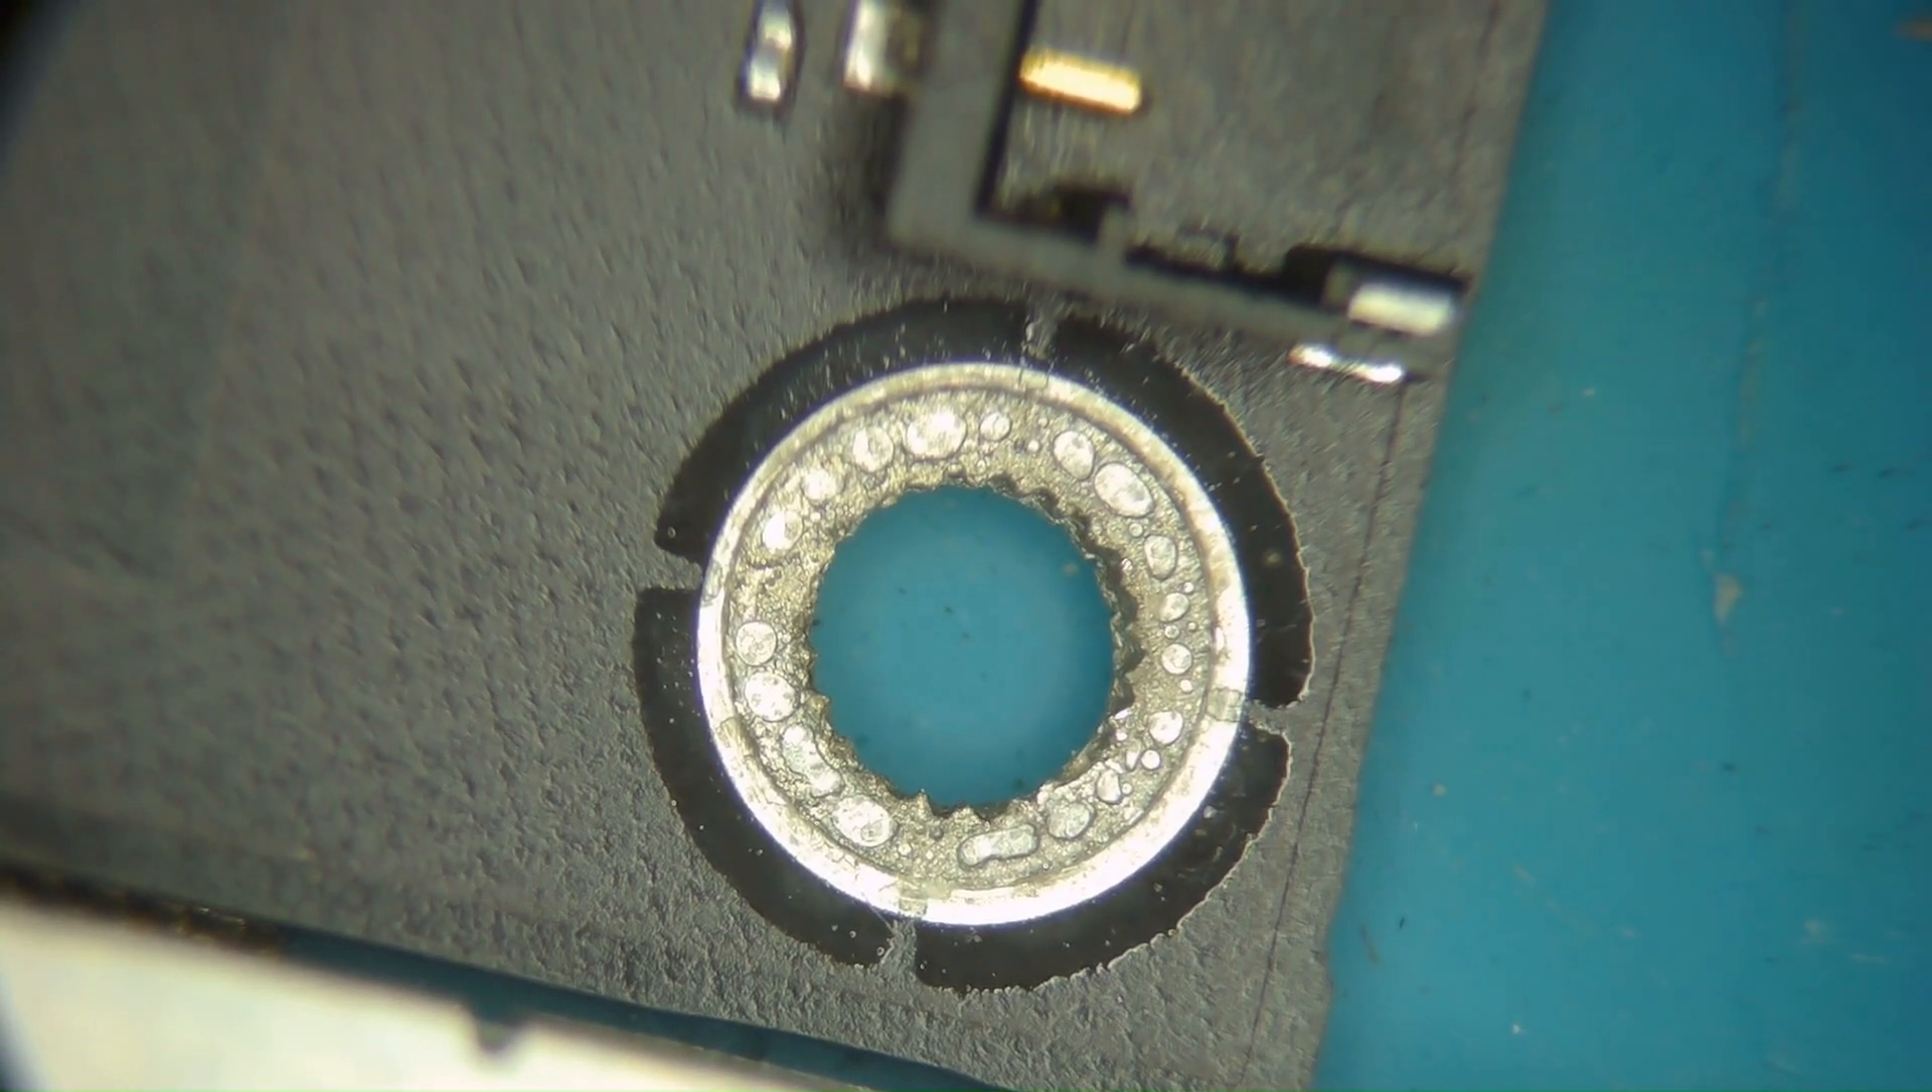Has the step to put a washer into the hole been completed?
No.